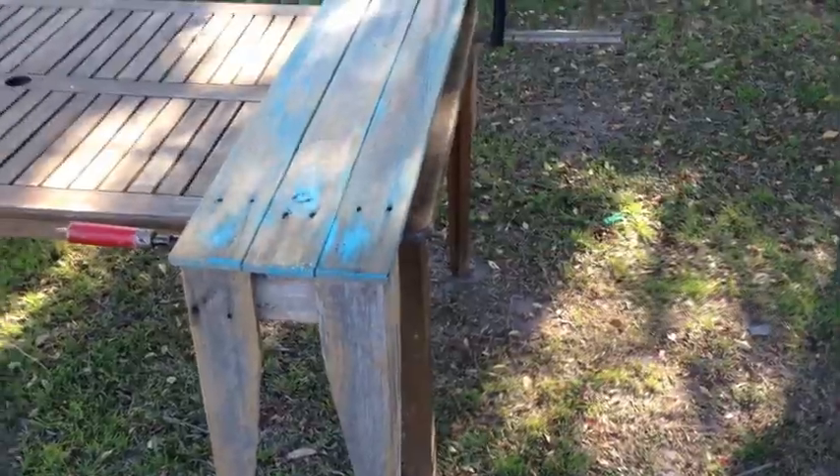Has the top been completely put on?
Yes.